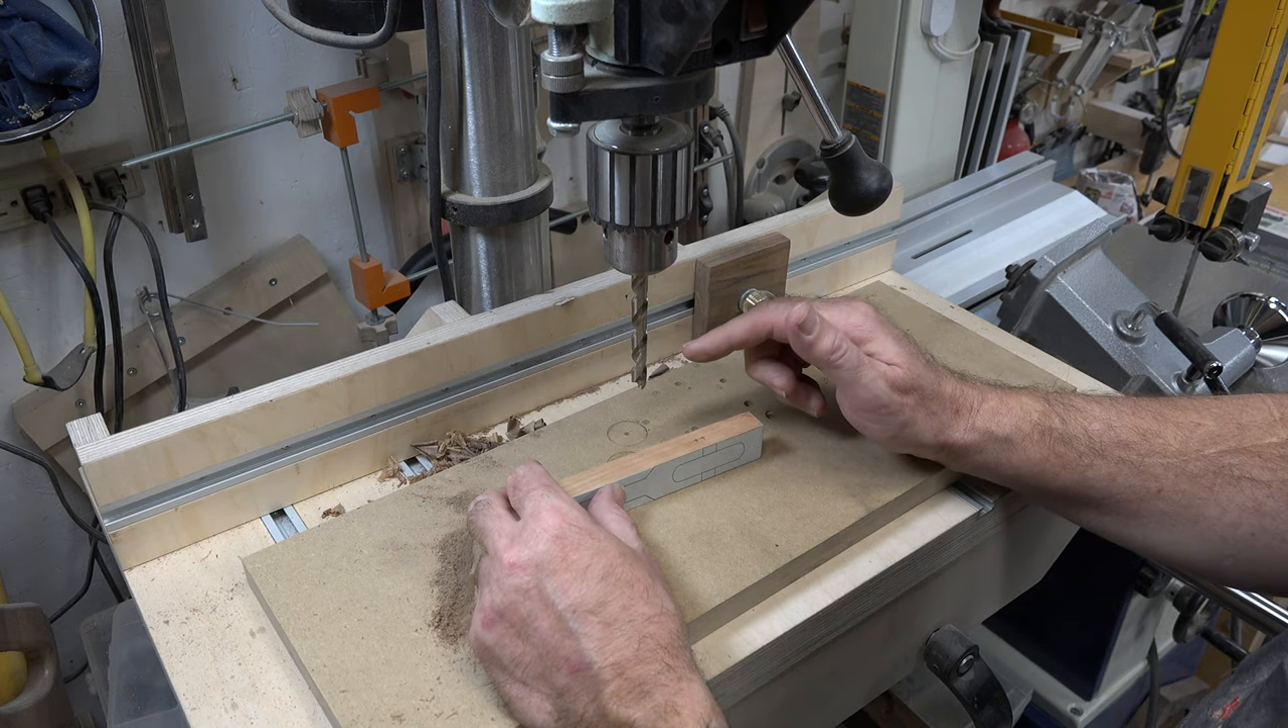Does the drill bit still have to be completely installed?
No.